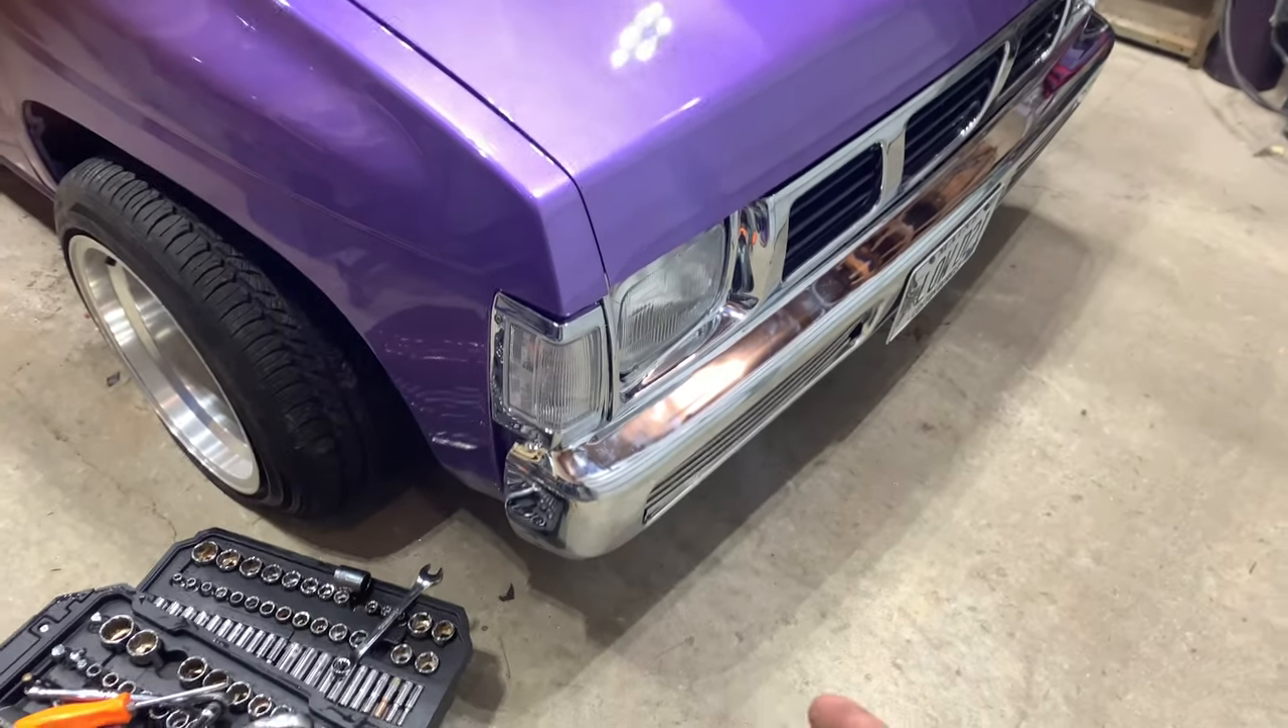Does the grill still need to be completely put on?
No.